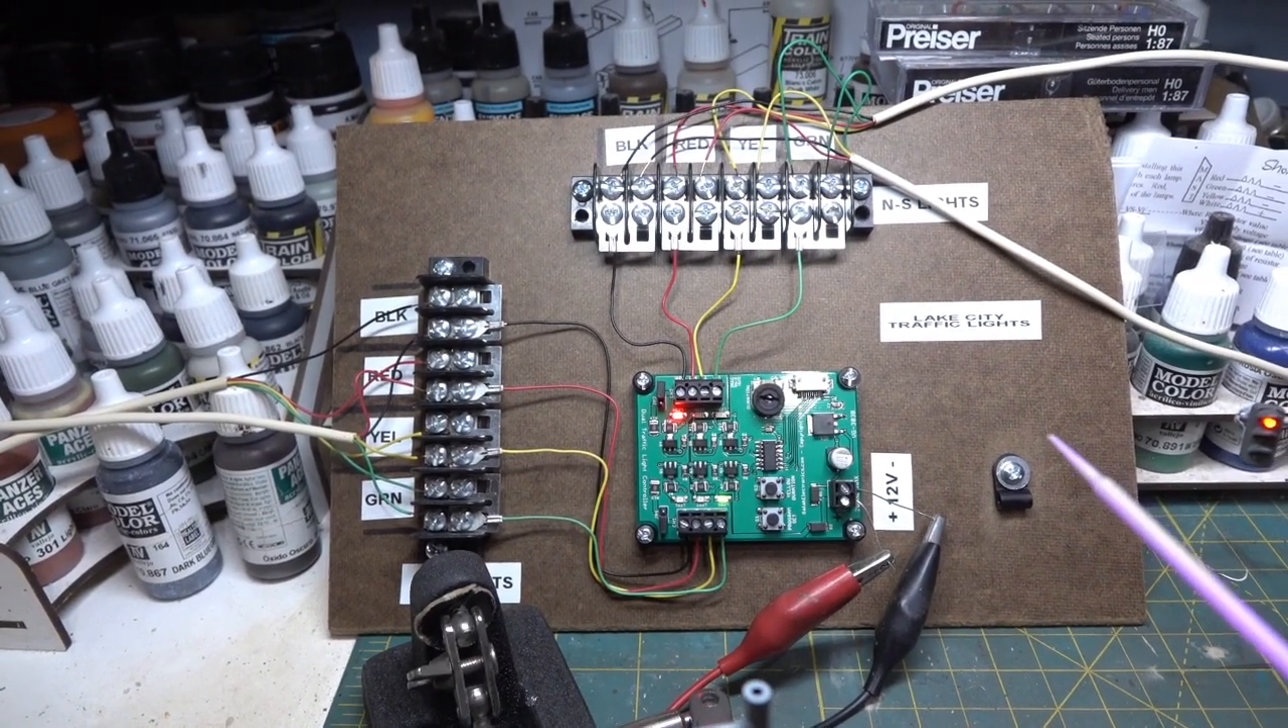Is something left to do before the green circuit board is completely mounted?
No.